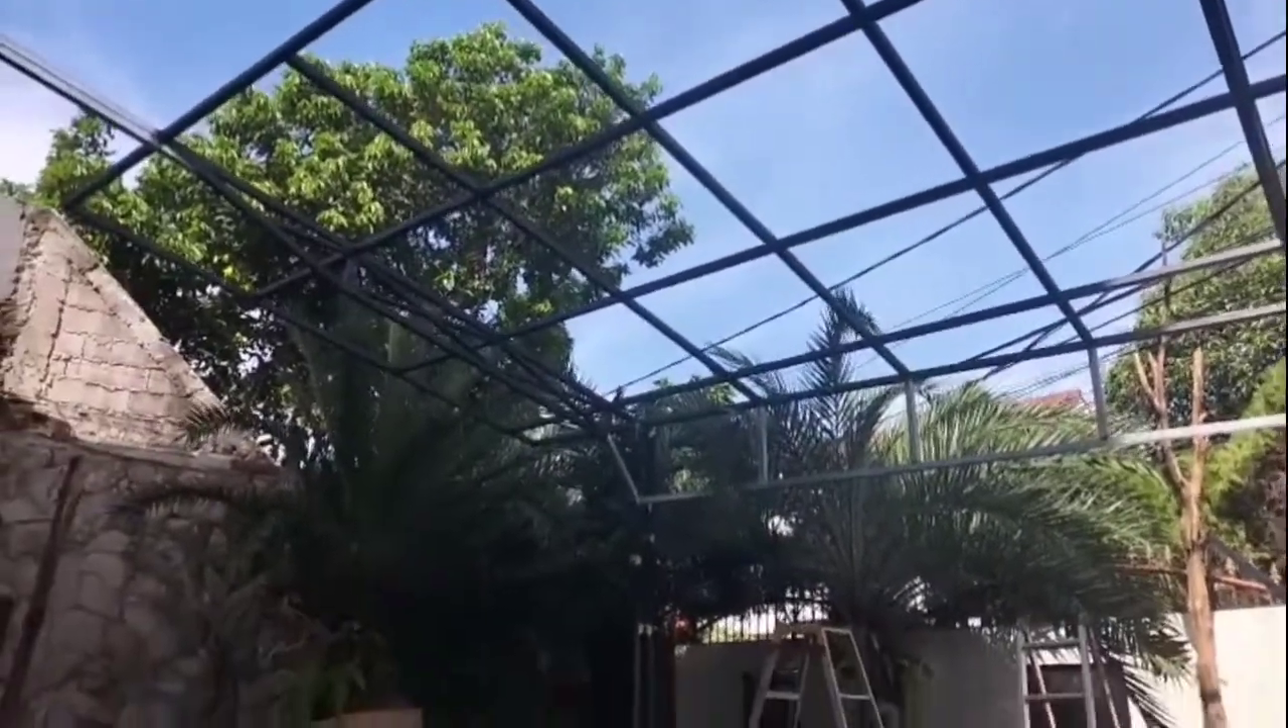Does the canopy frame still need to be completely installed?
No.